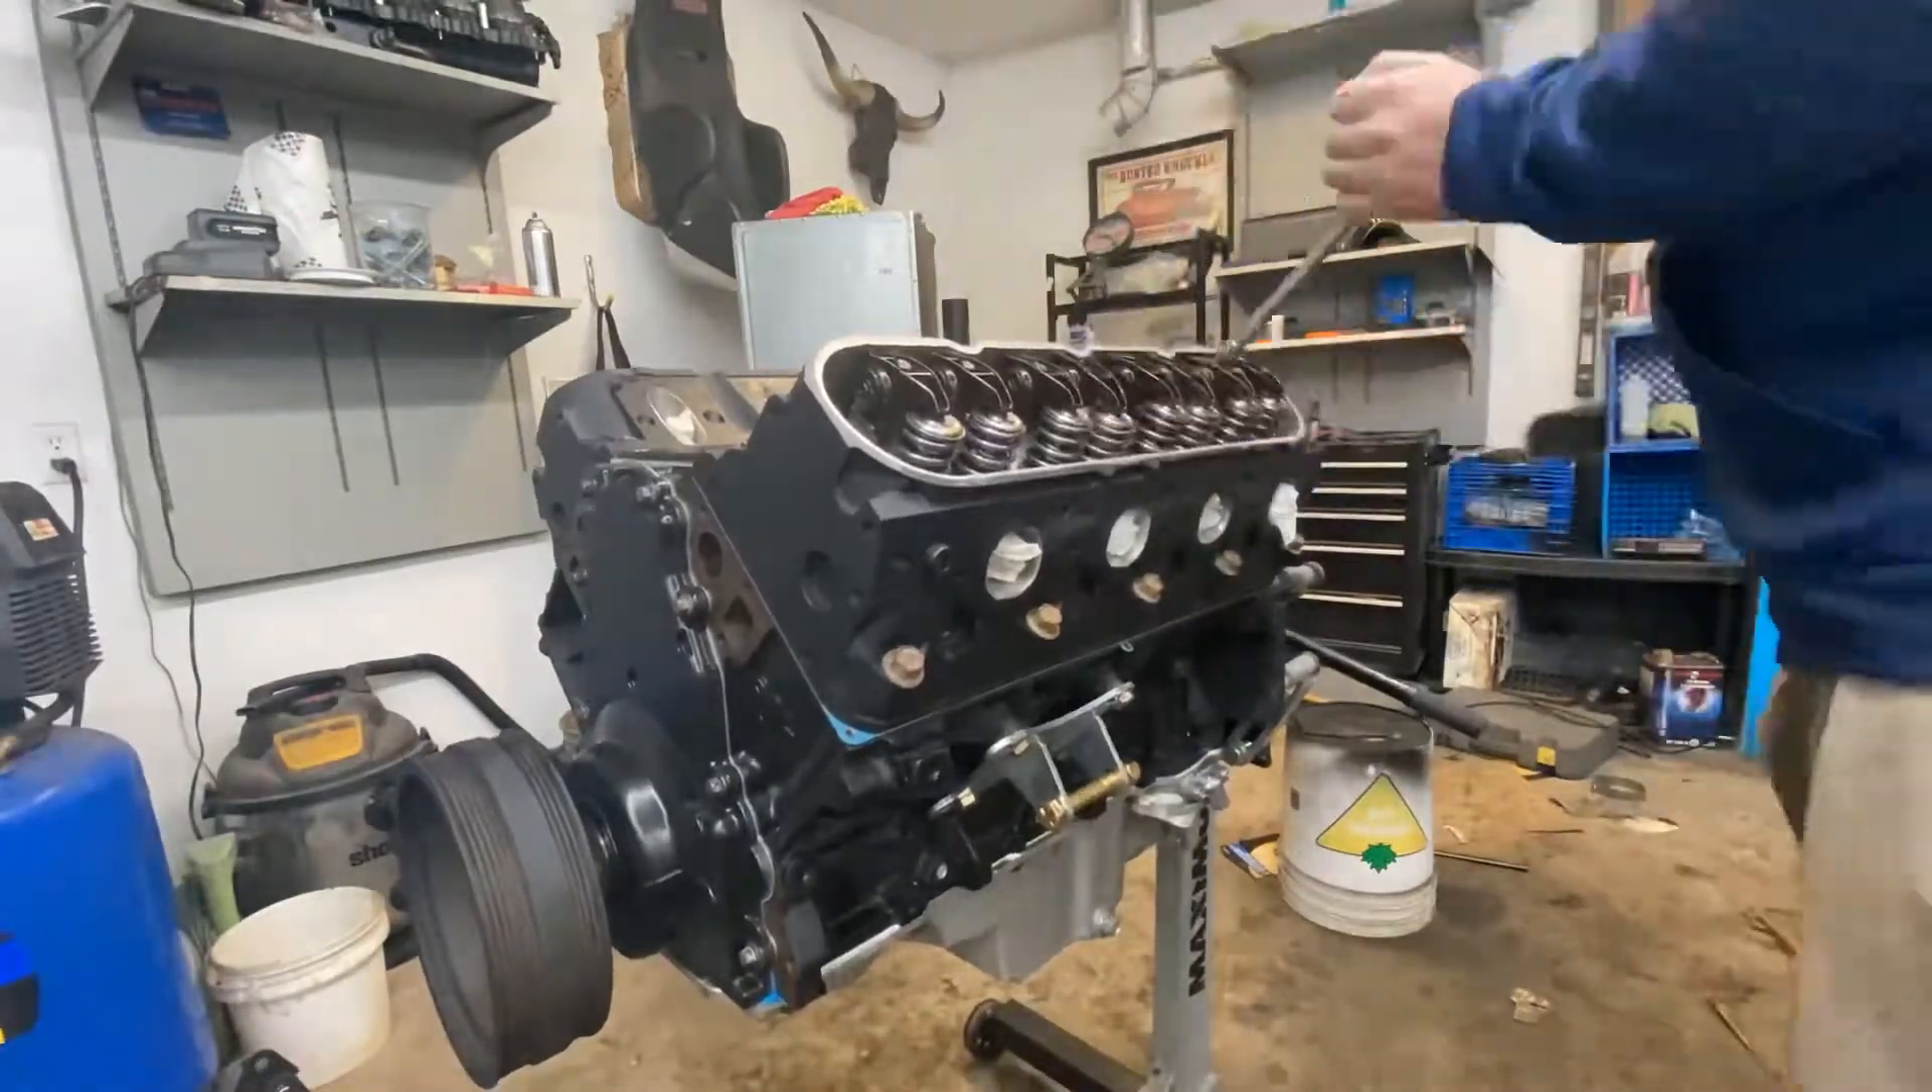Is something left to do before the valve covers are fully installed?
Yes.